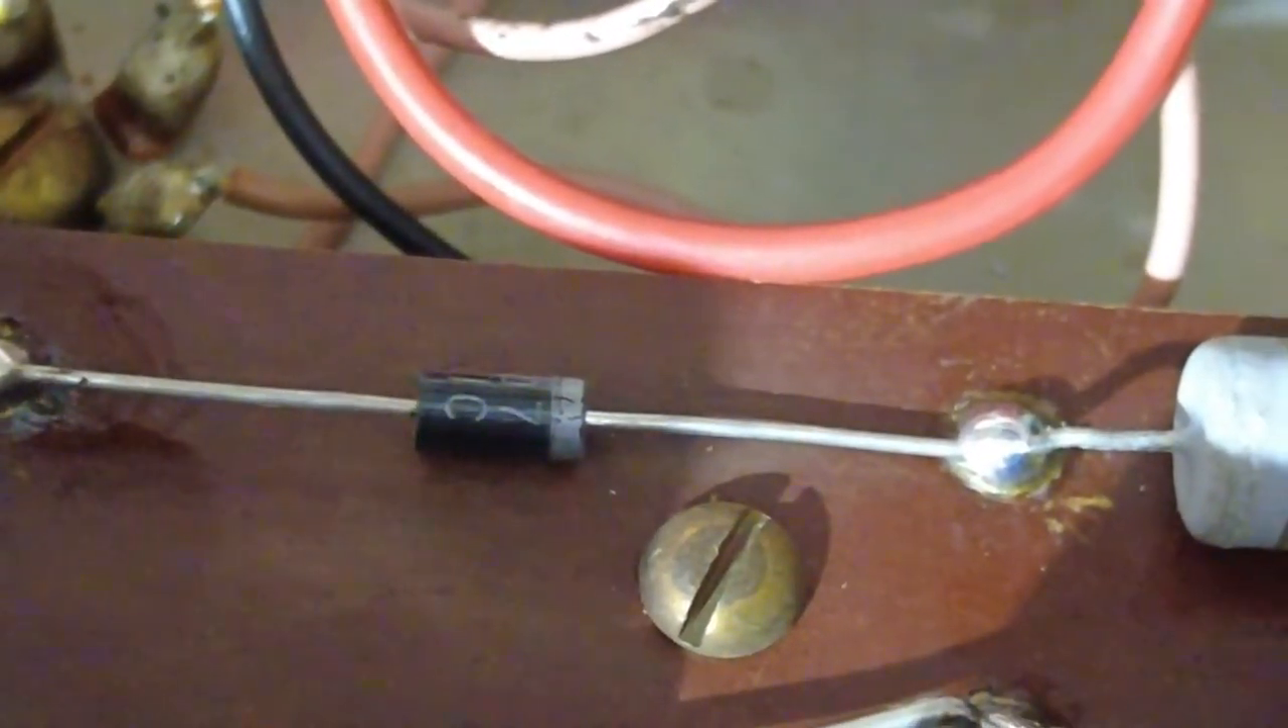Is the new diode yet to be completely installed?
No.